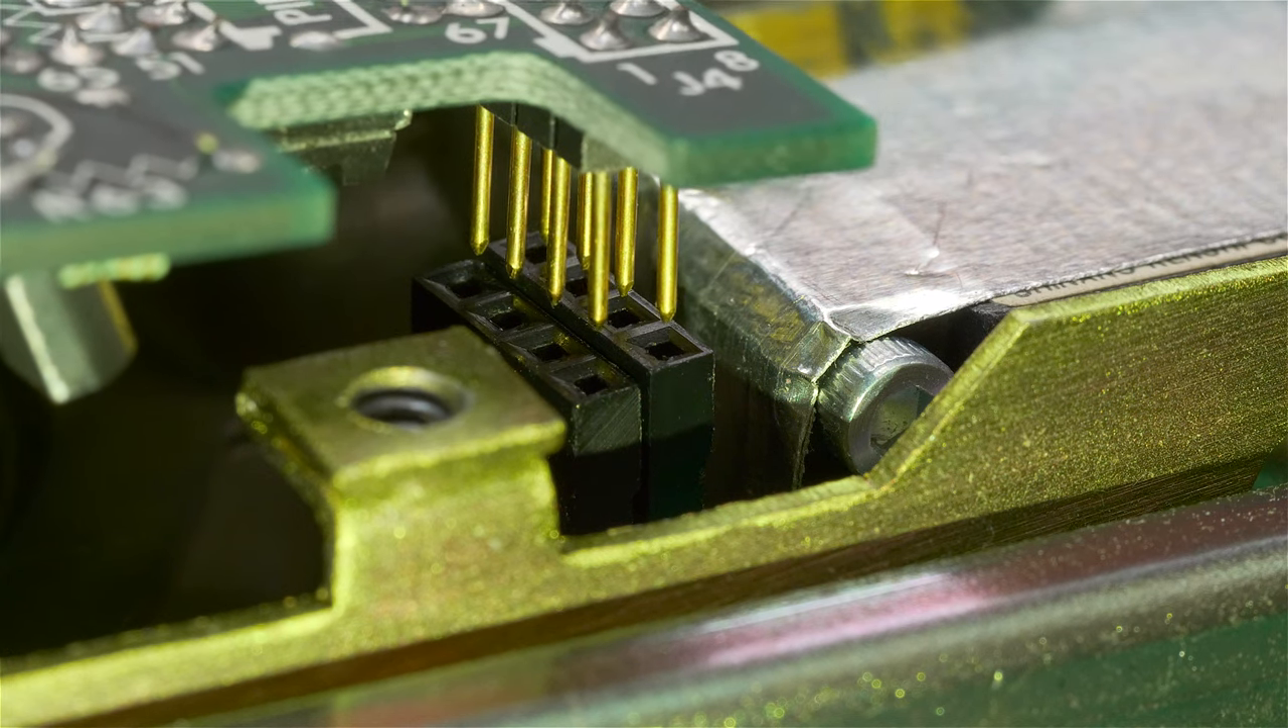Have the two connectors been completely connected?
No.